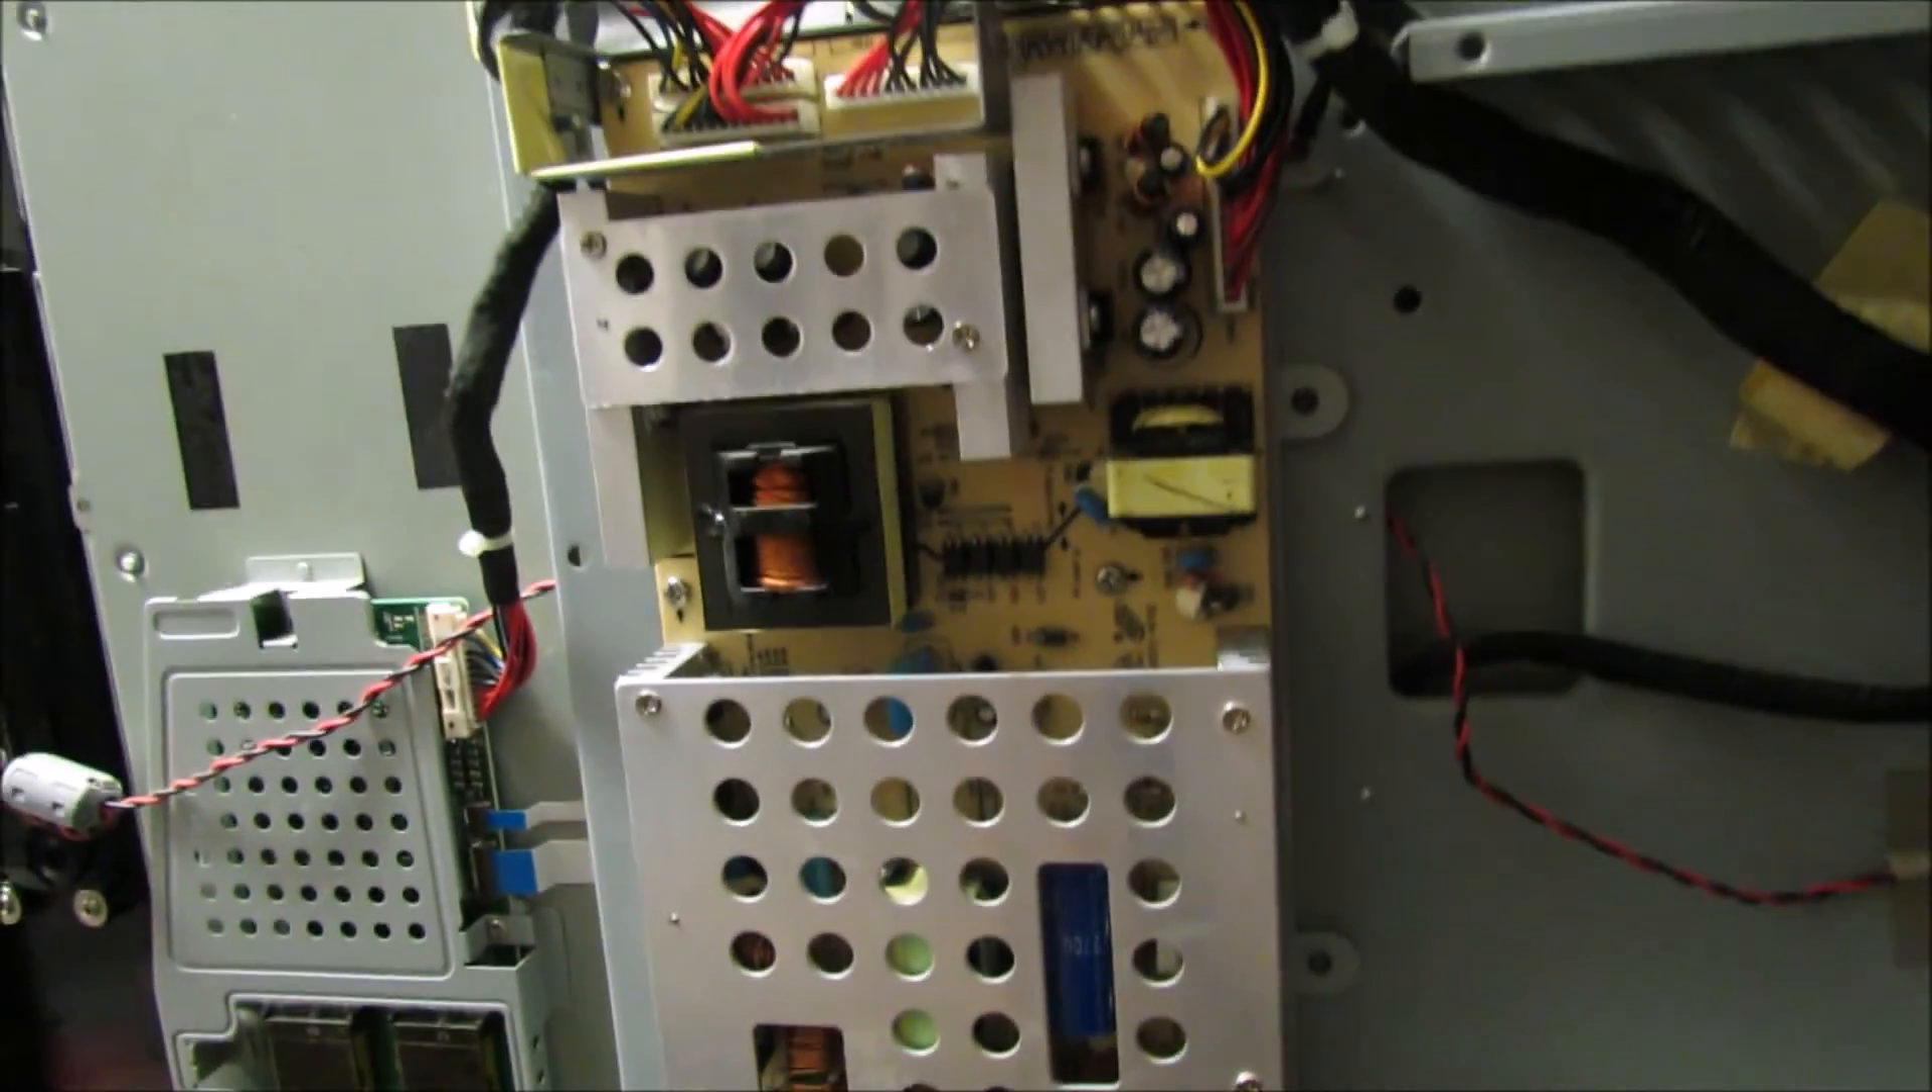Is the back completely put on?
No.